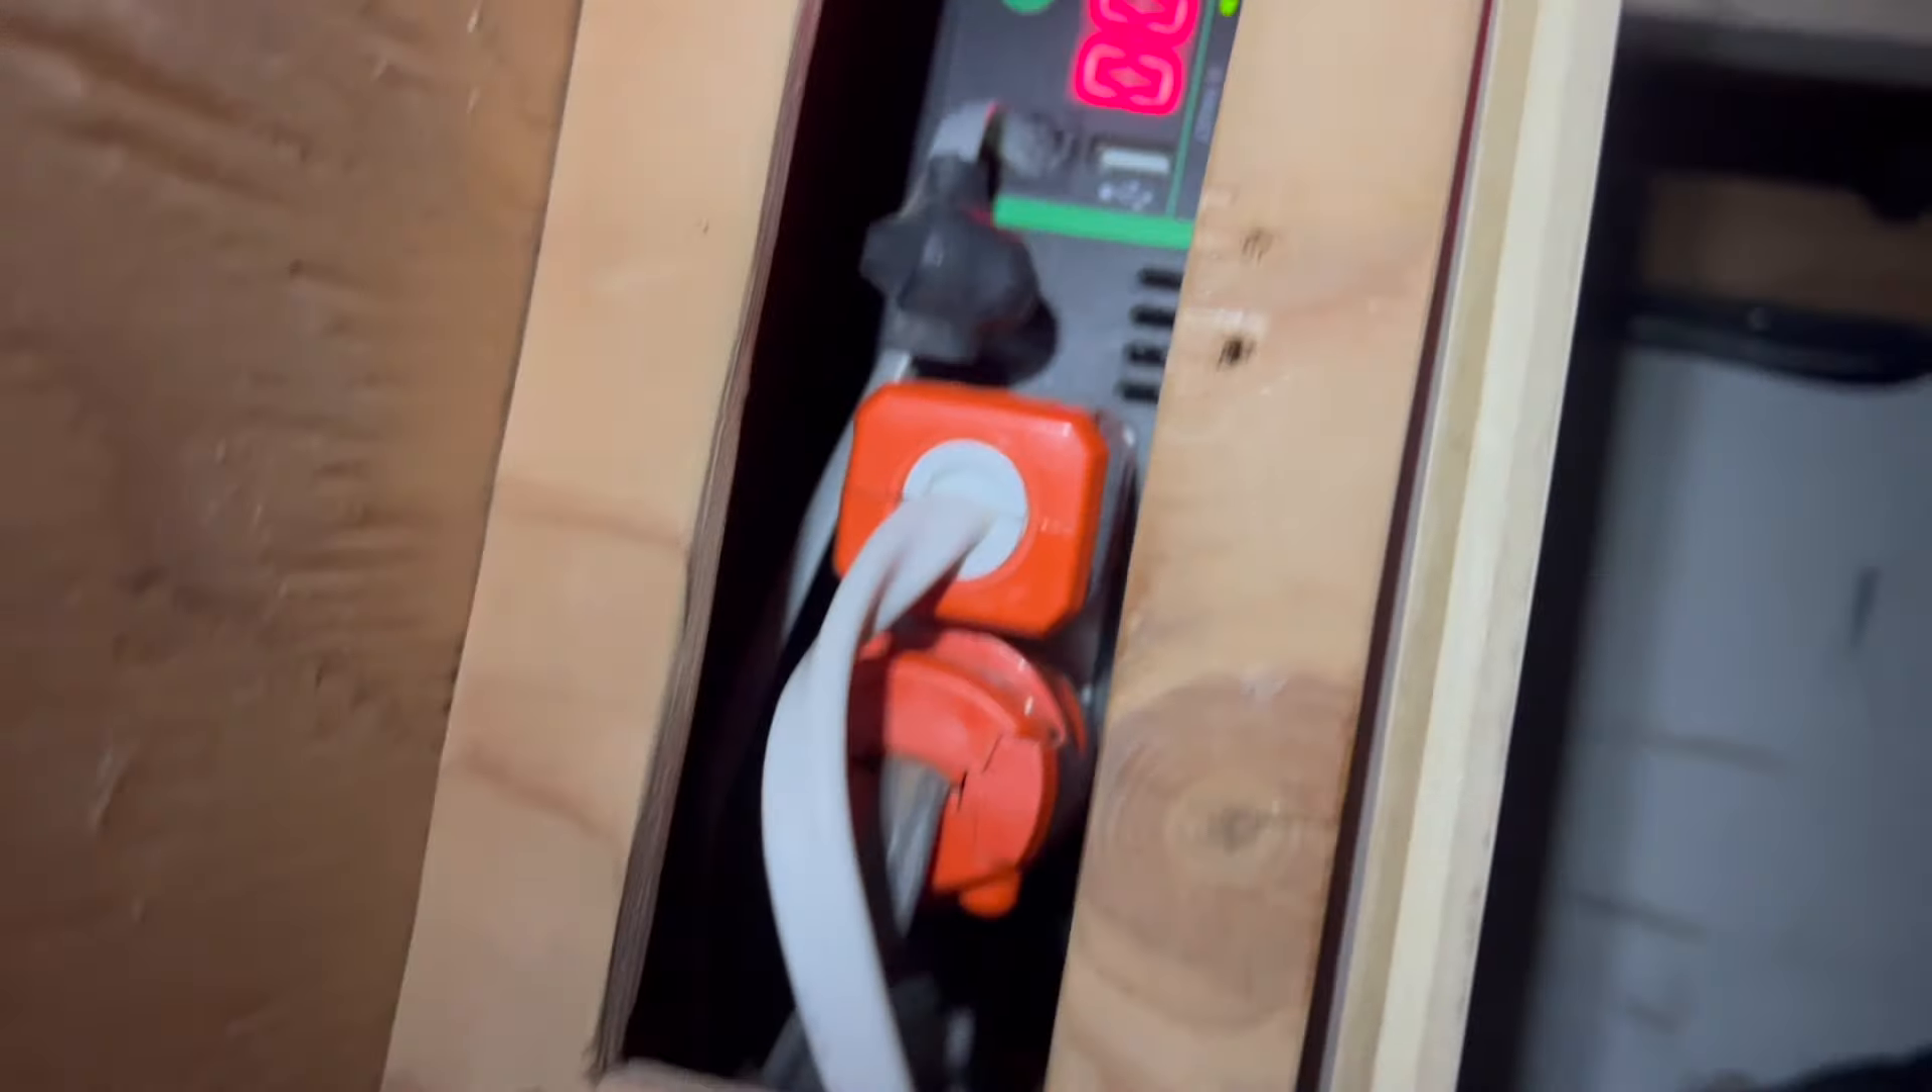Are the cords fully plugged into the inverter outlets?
Yes.